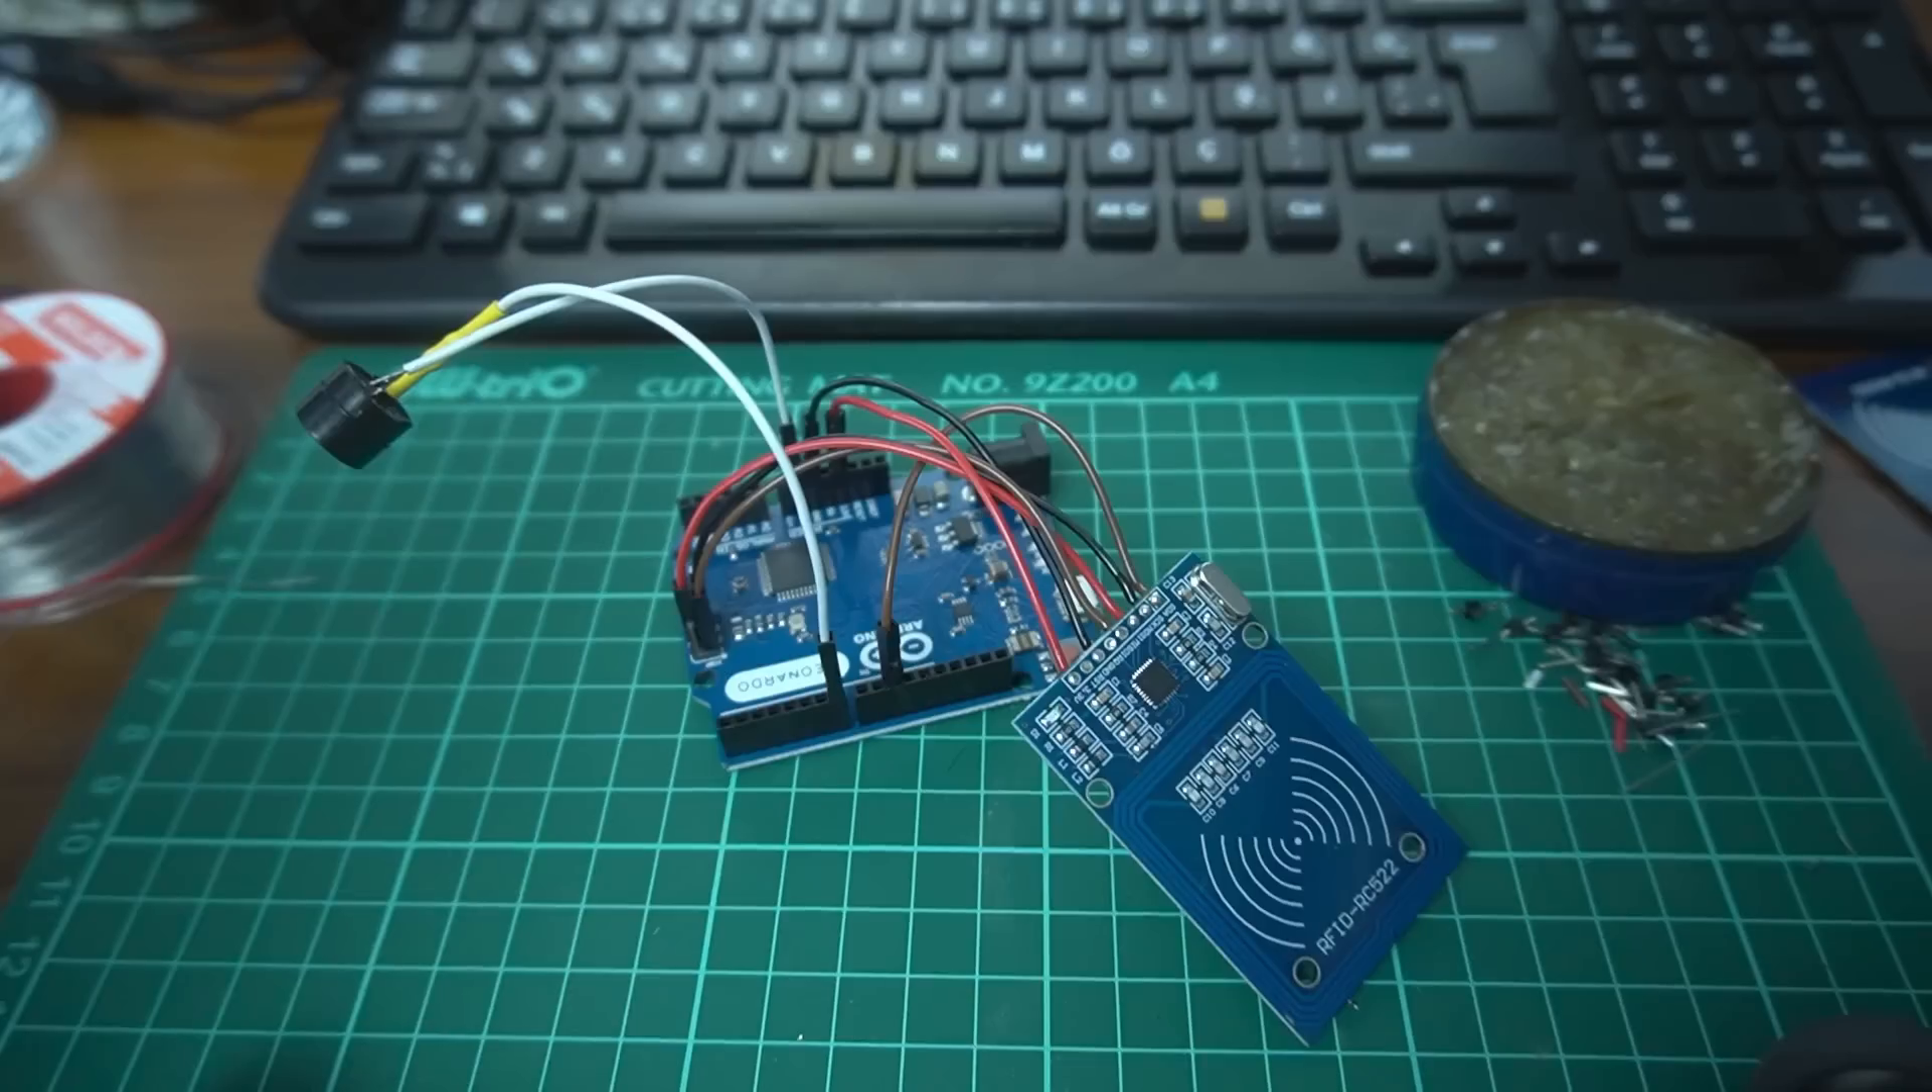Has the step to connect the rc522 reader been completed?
Yes.